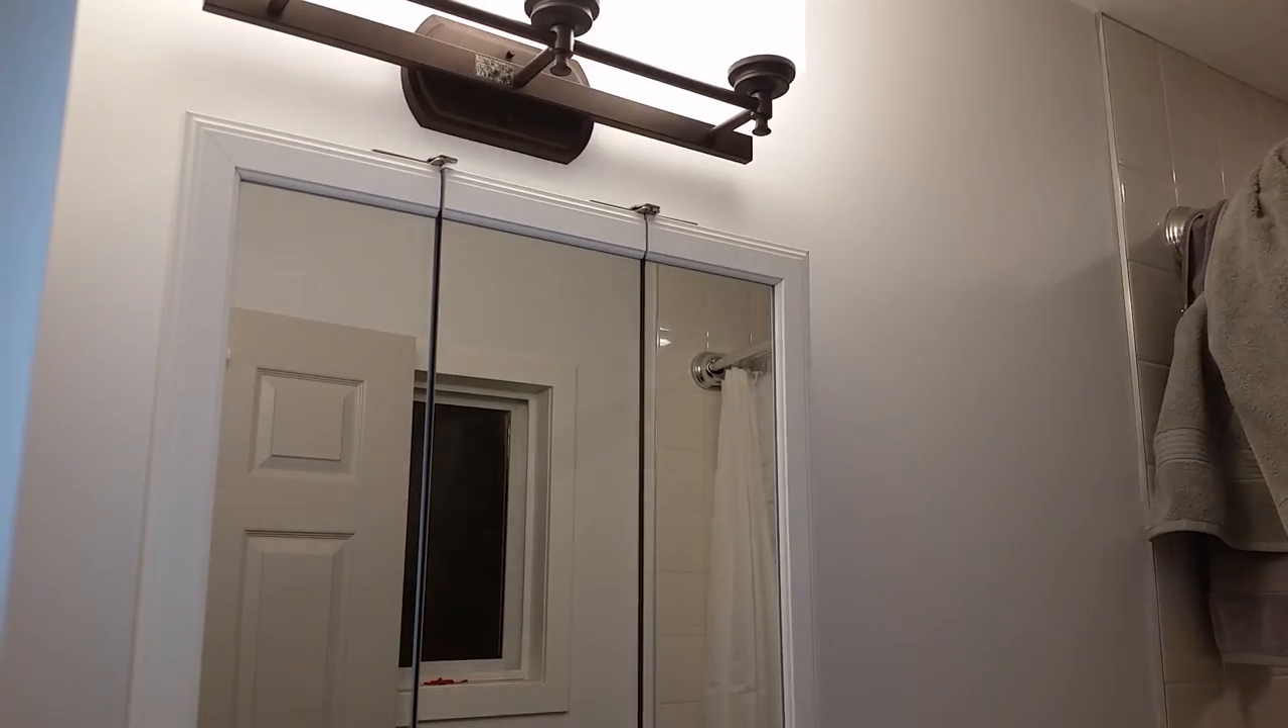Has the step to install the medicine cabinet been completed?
Yes.